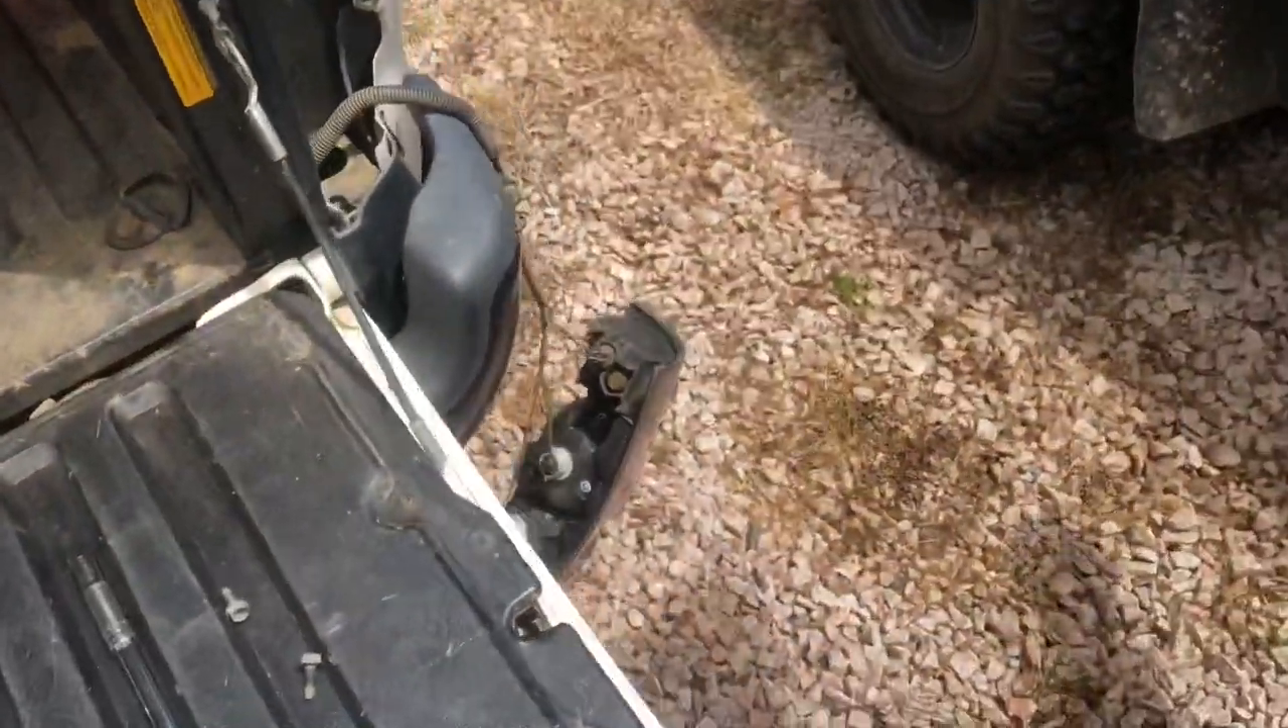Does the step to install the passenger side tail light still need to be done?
Yes.